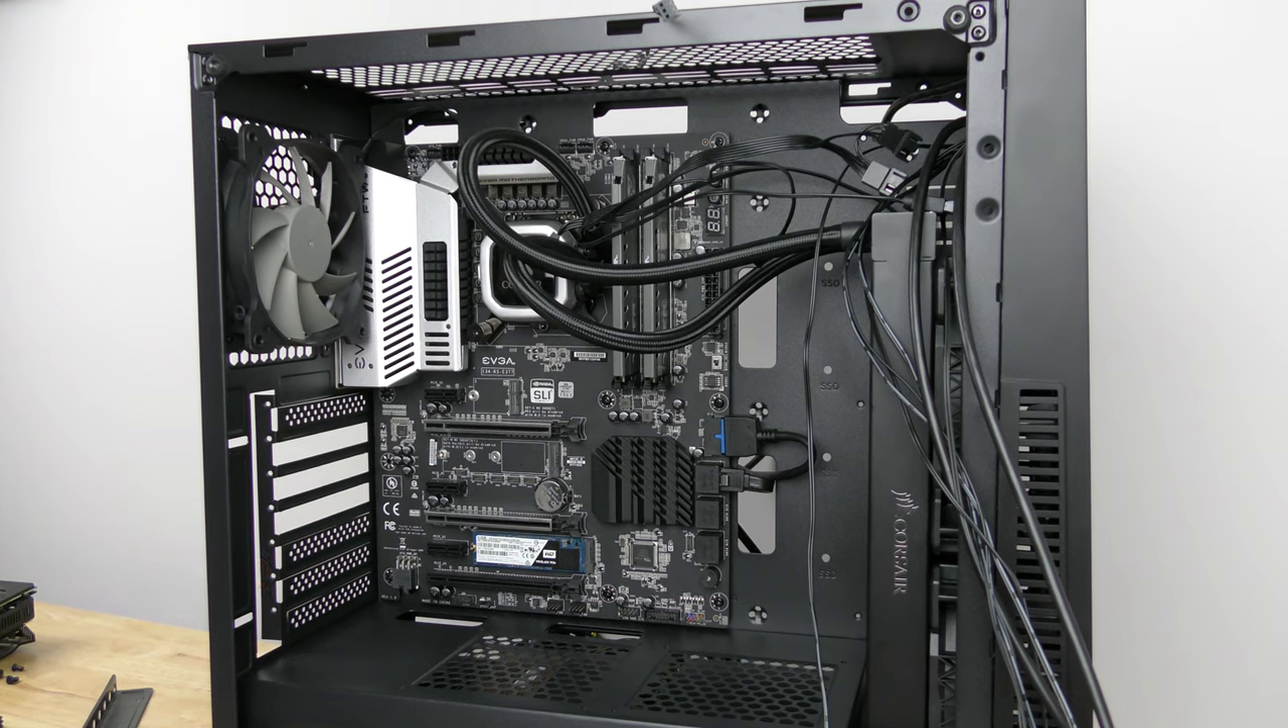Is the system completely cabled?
No.